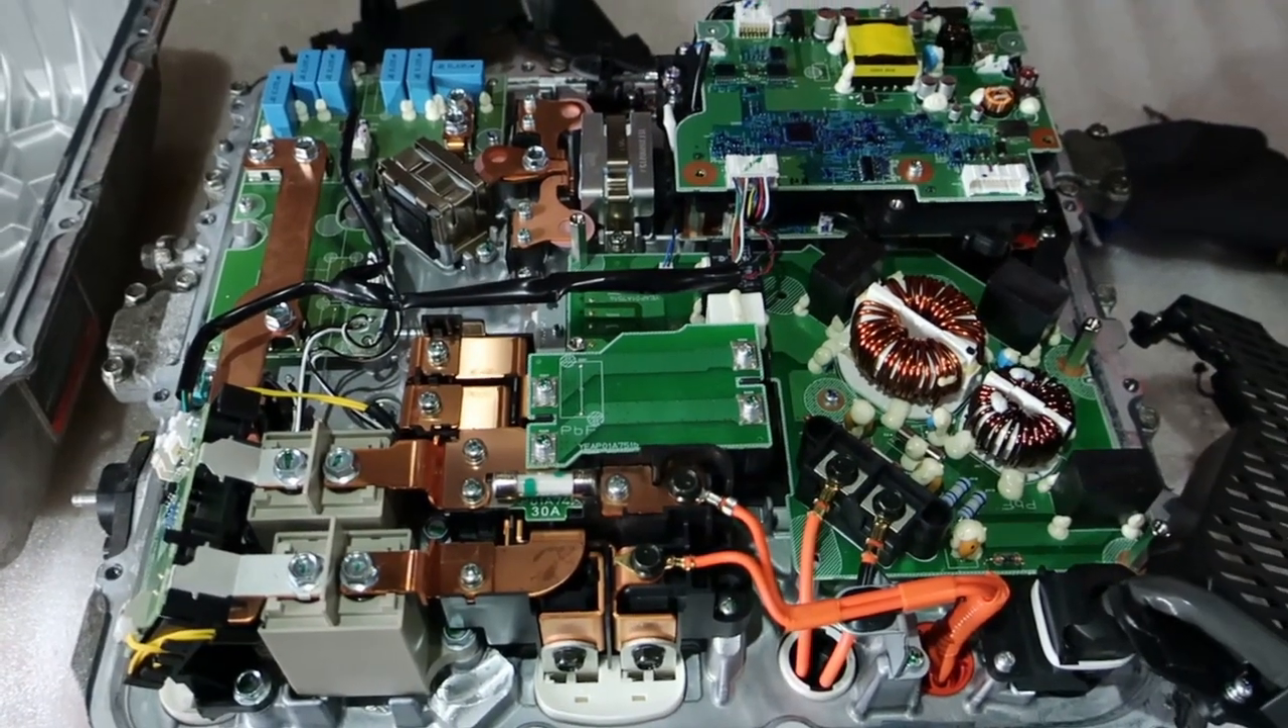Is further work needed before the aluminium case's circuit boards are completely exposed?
No.